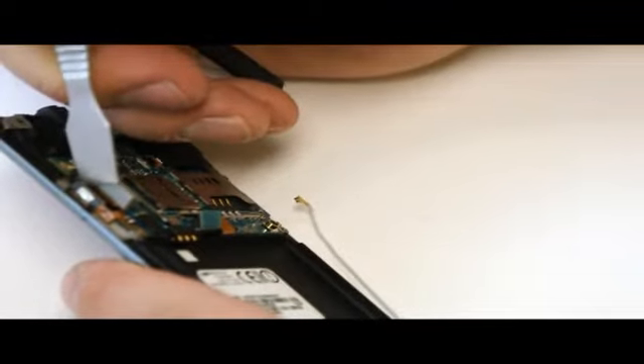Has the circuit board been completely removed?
No.